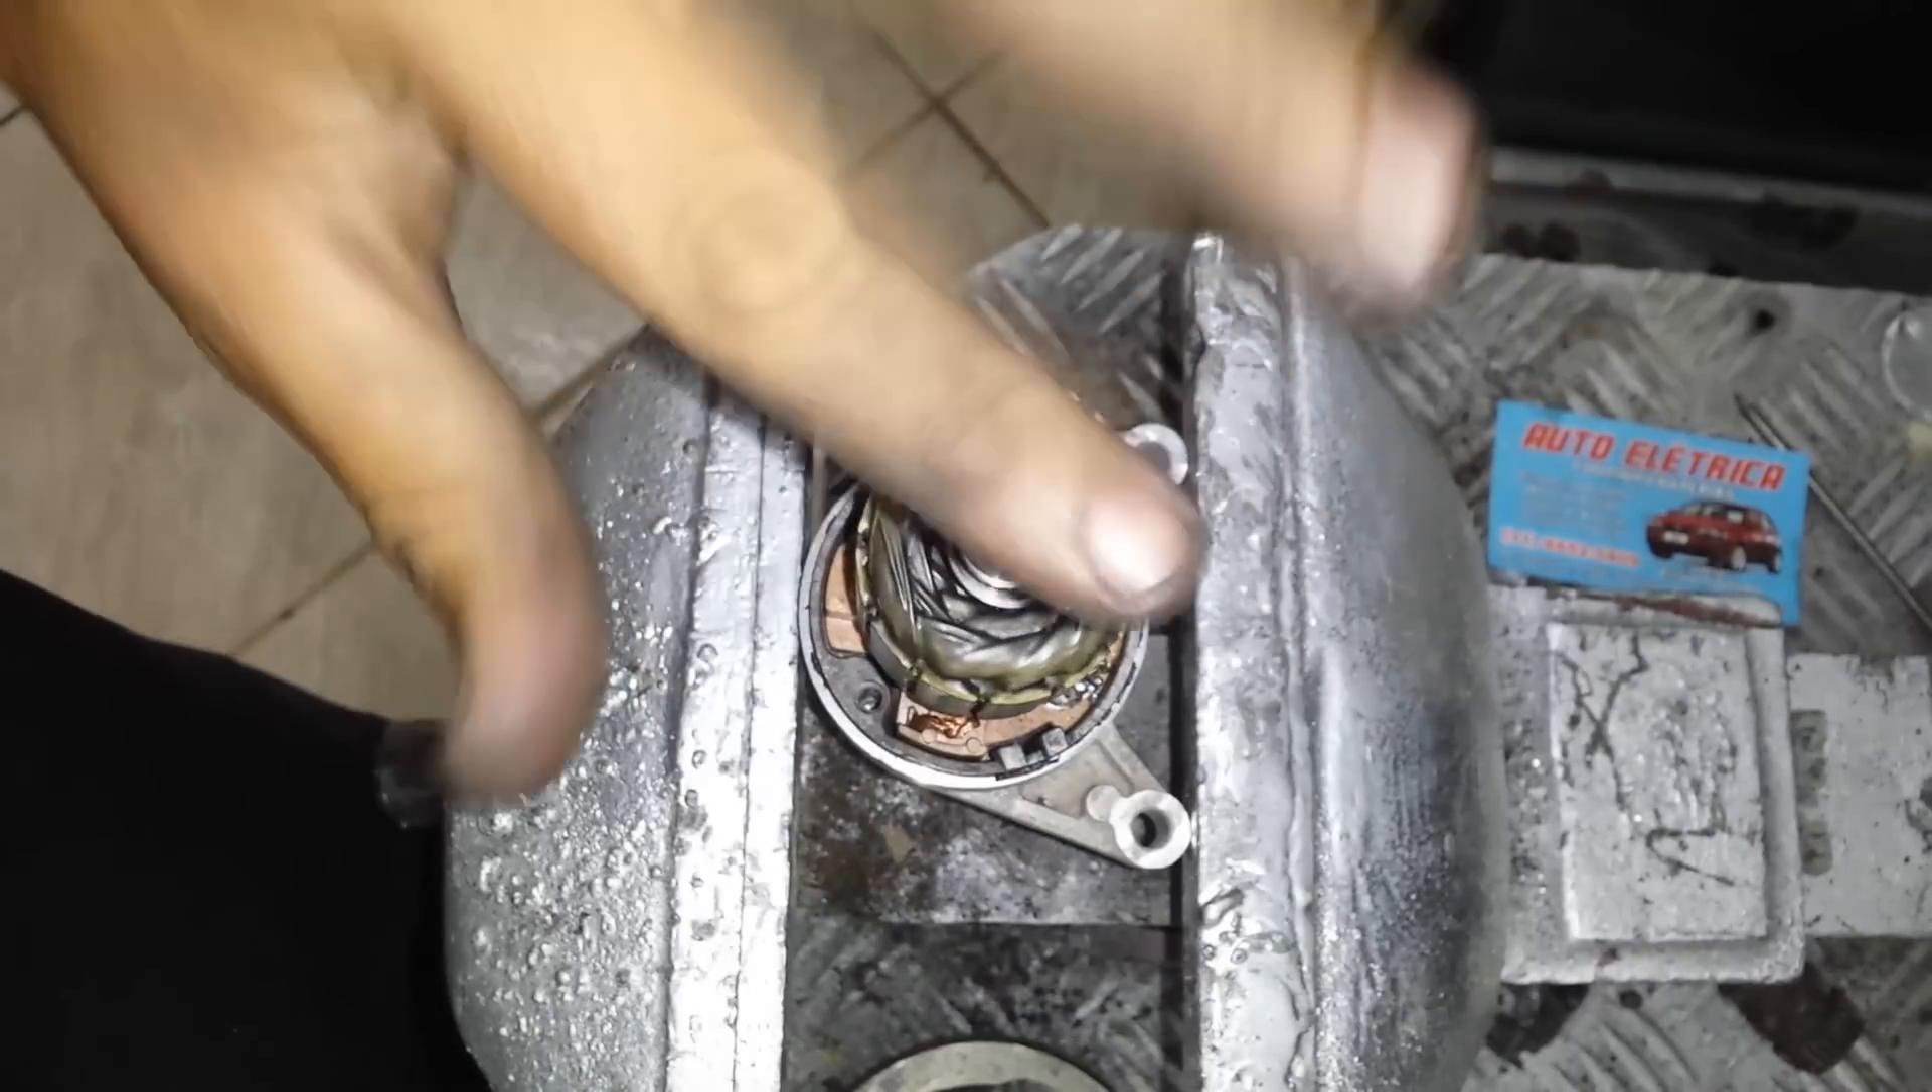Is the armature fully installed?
Yes.